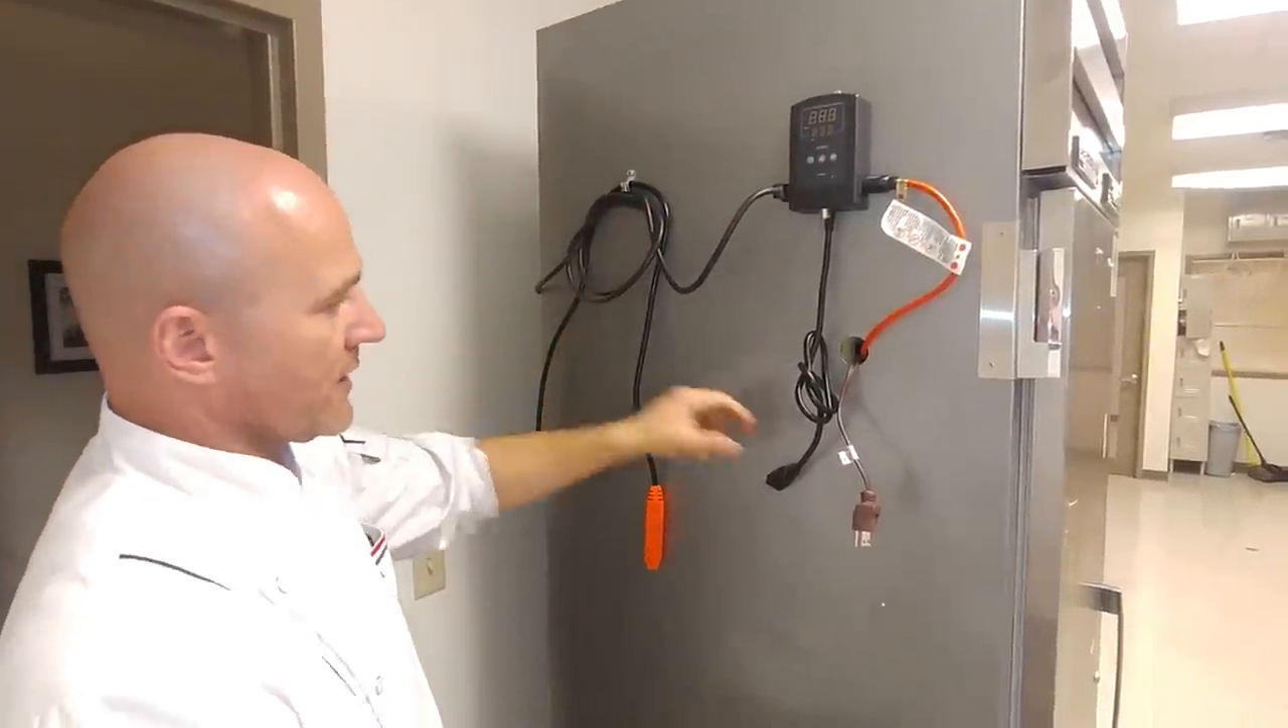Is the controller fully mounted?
Yes.